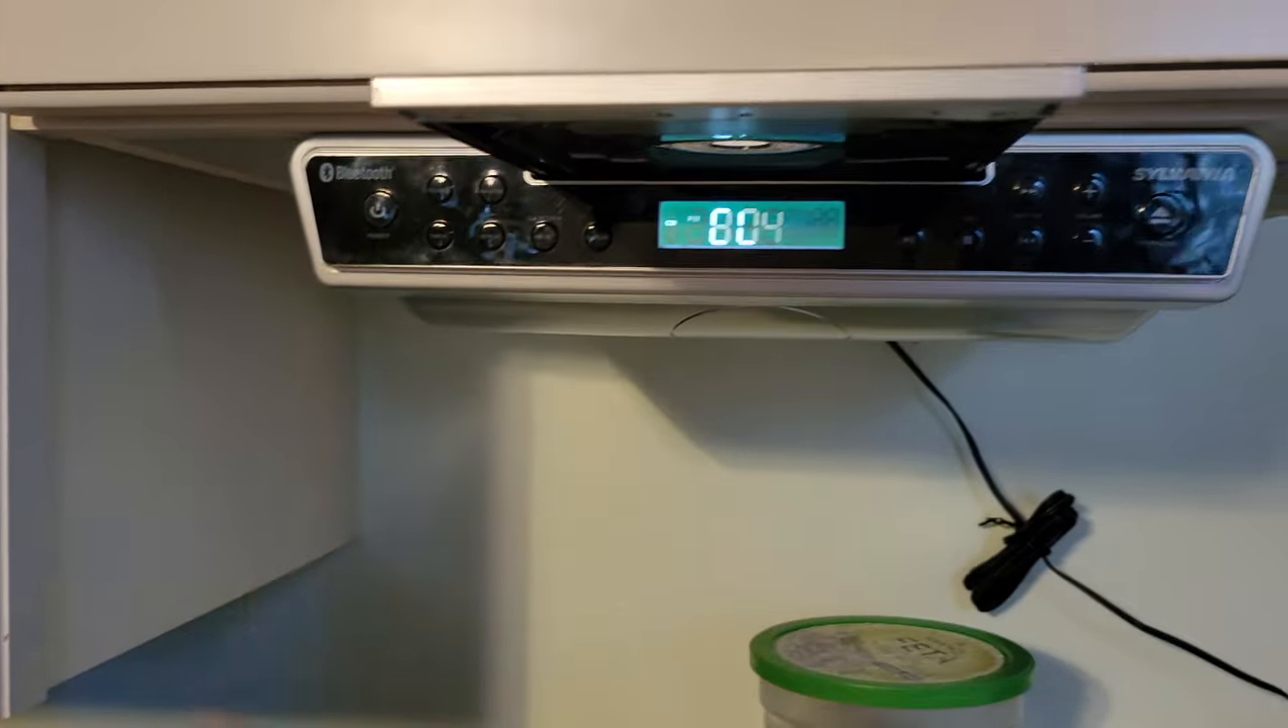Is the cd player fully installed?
Yes.